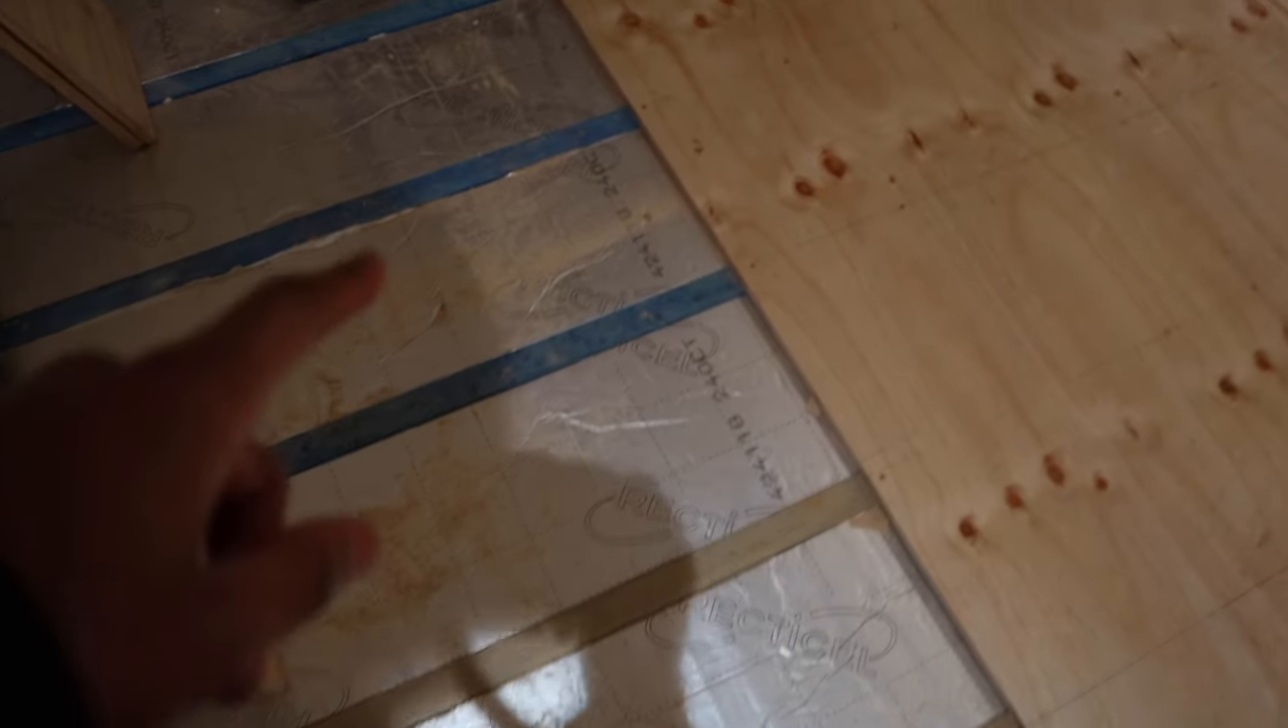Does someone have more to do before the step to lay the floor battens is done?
No.